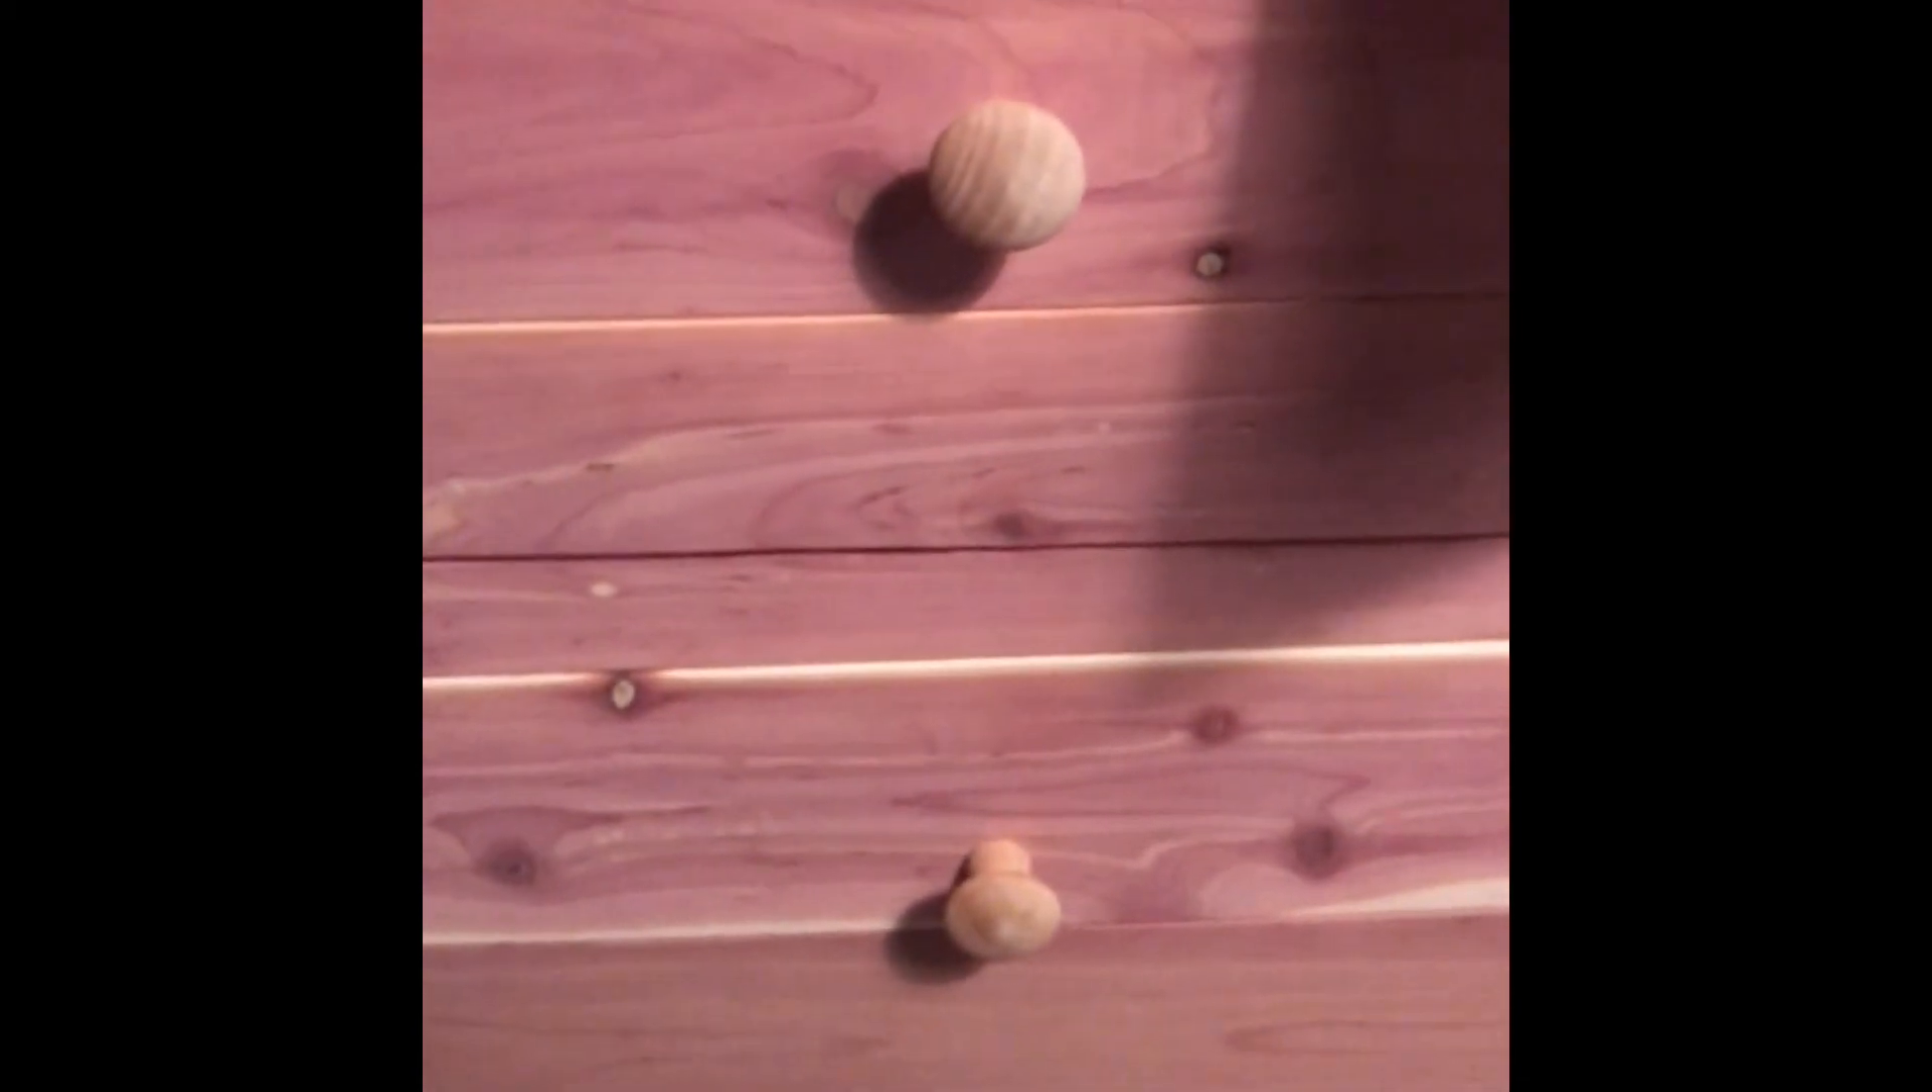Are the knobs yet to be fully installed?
No.